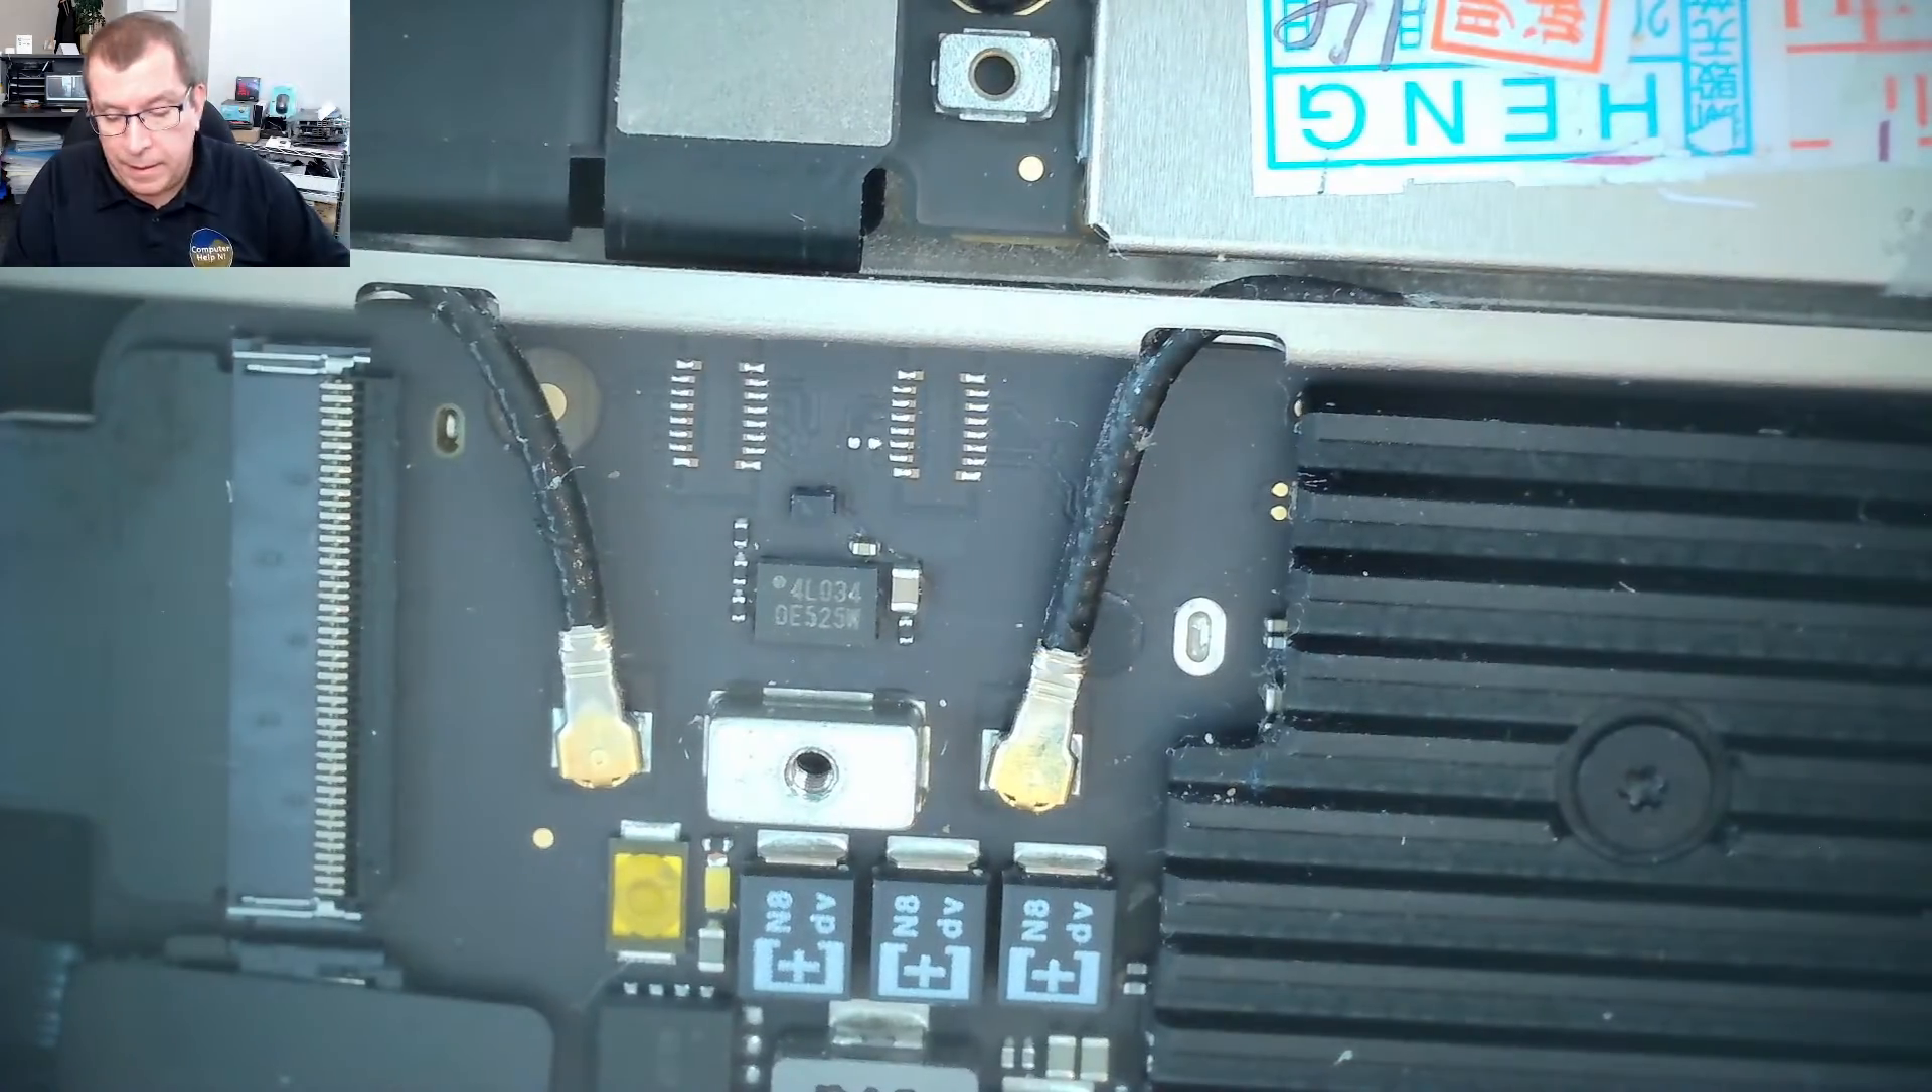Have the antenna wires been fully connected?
Yes.